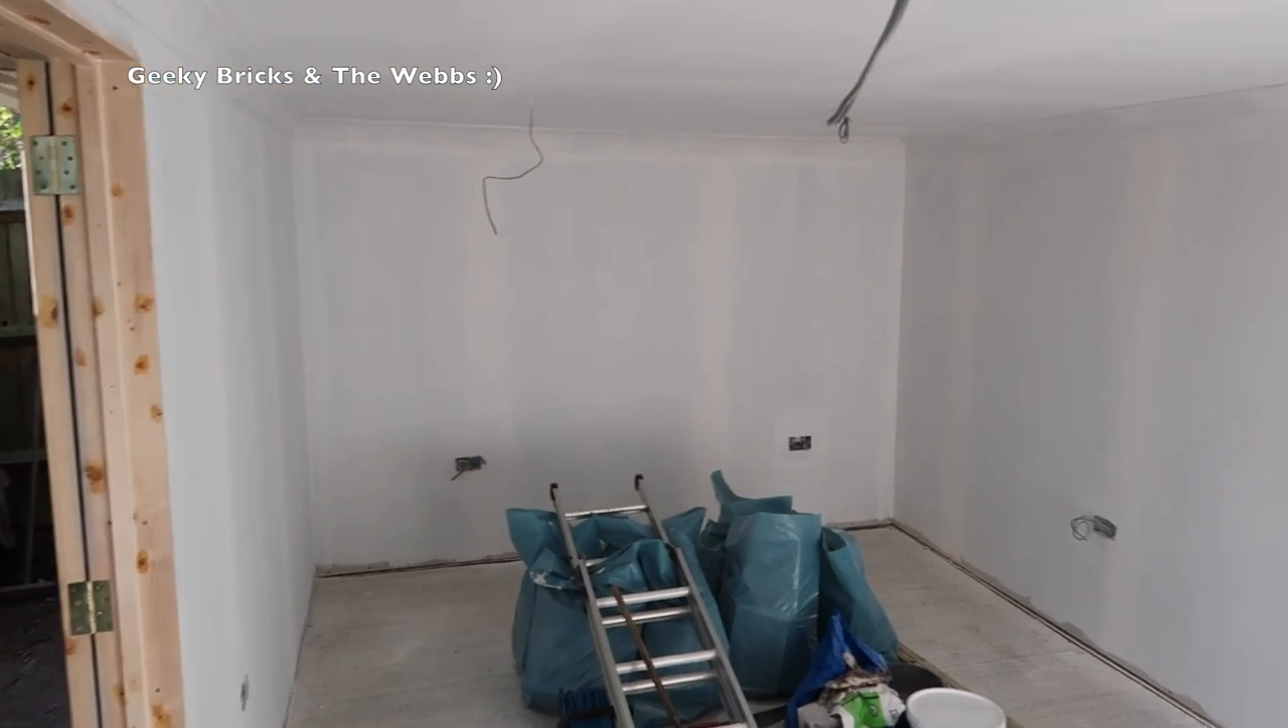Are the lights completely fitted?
No.